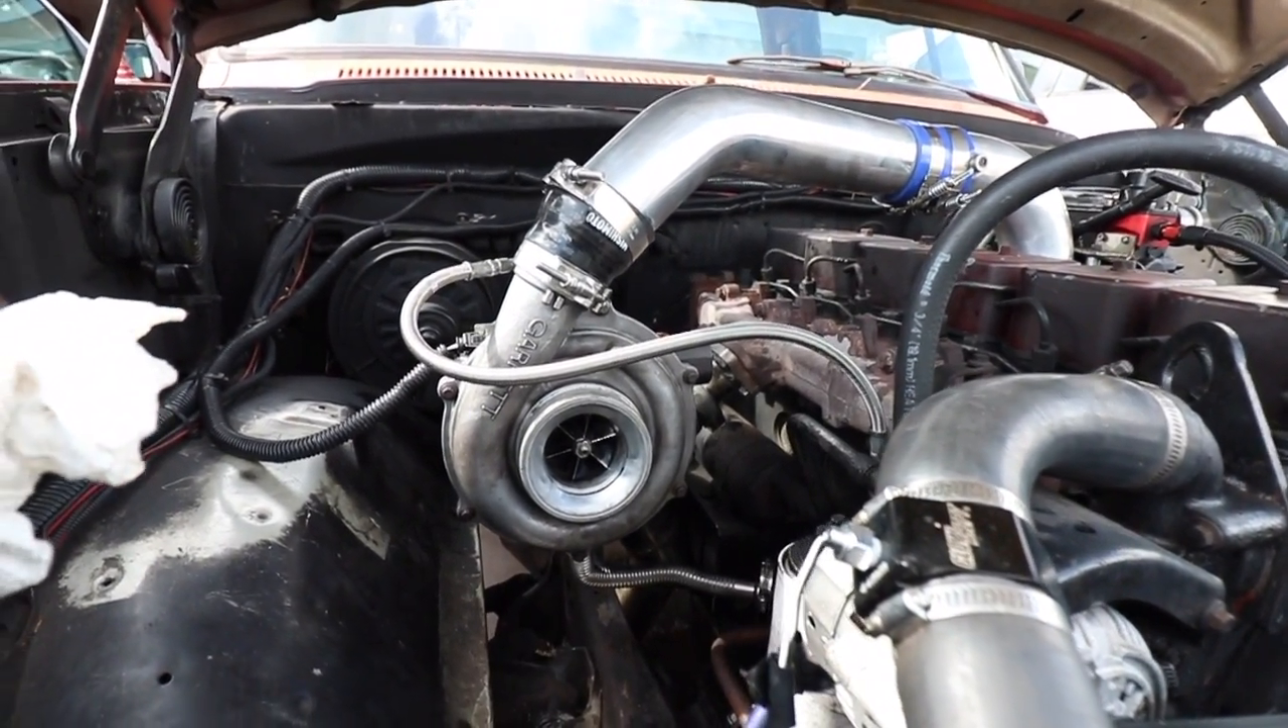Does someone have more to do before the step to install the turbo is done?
No.